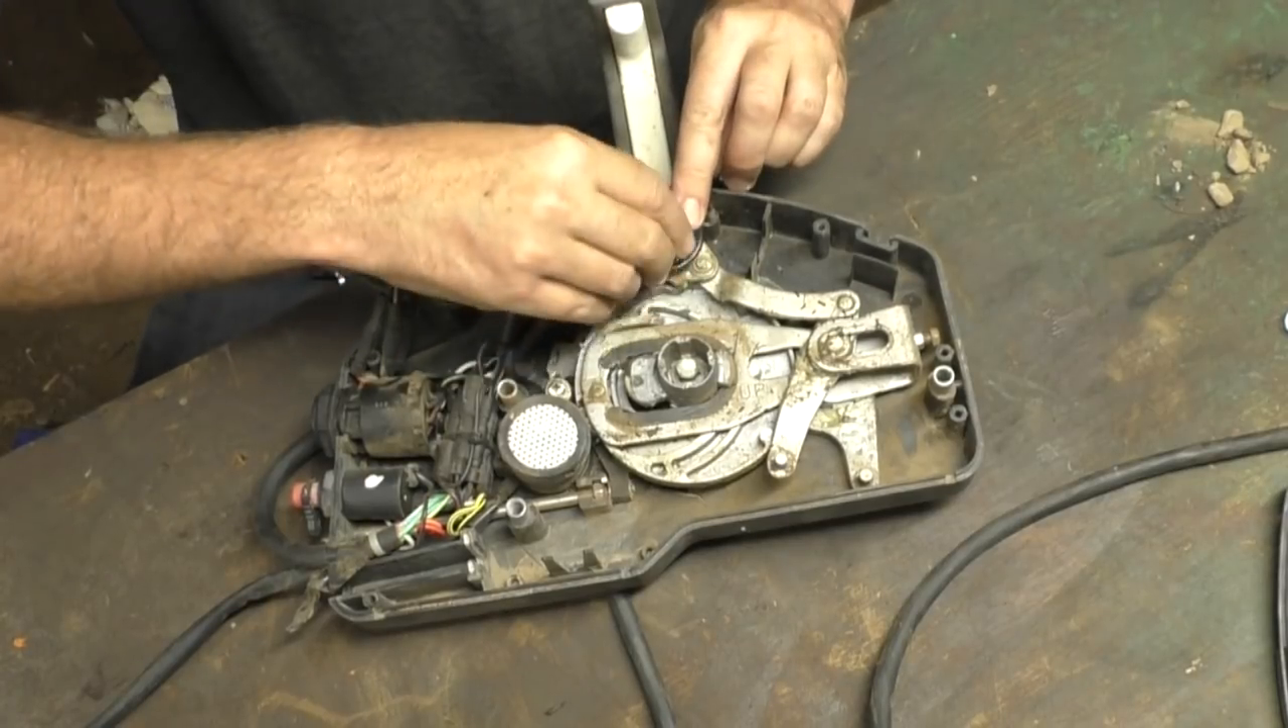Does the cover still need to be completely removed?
No.